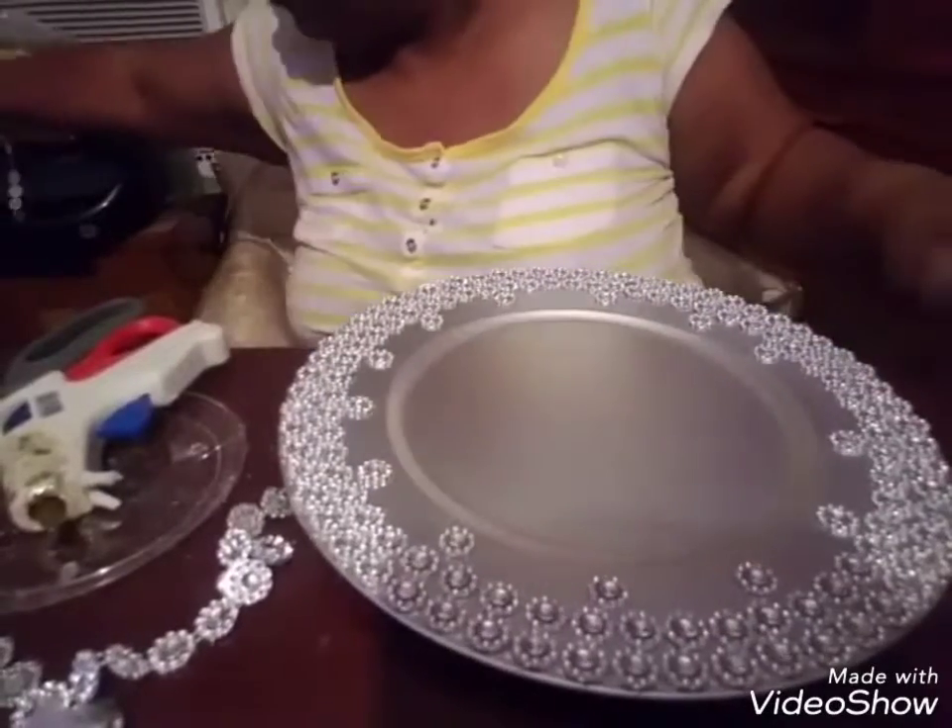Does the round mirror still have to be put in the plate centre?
Yes.